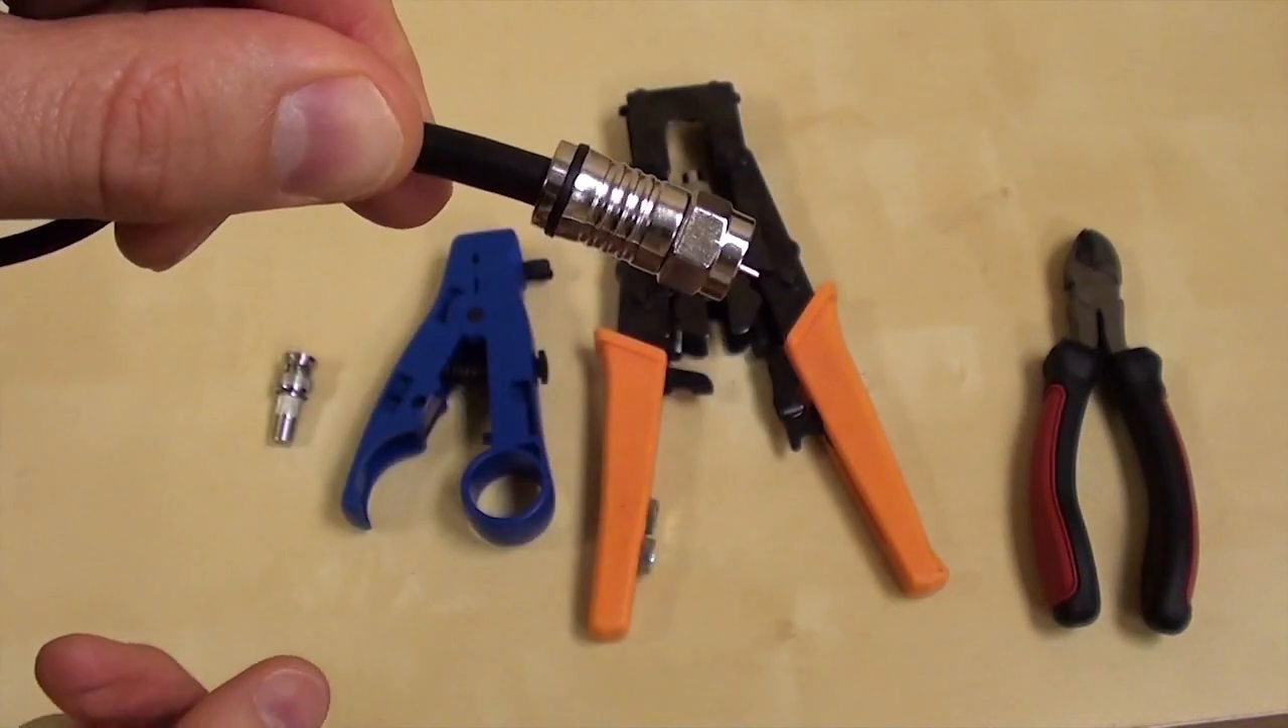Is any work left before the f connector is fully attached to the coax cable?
No.